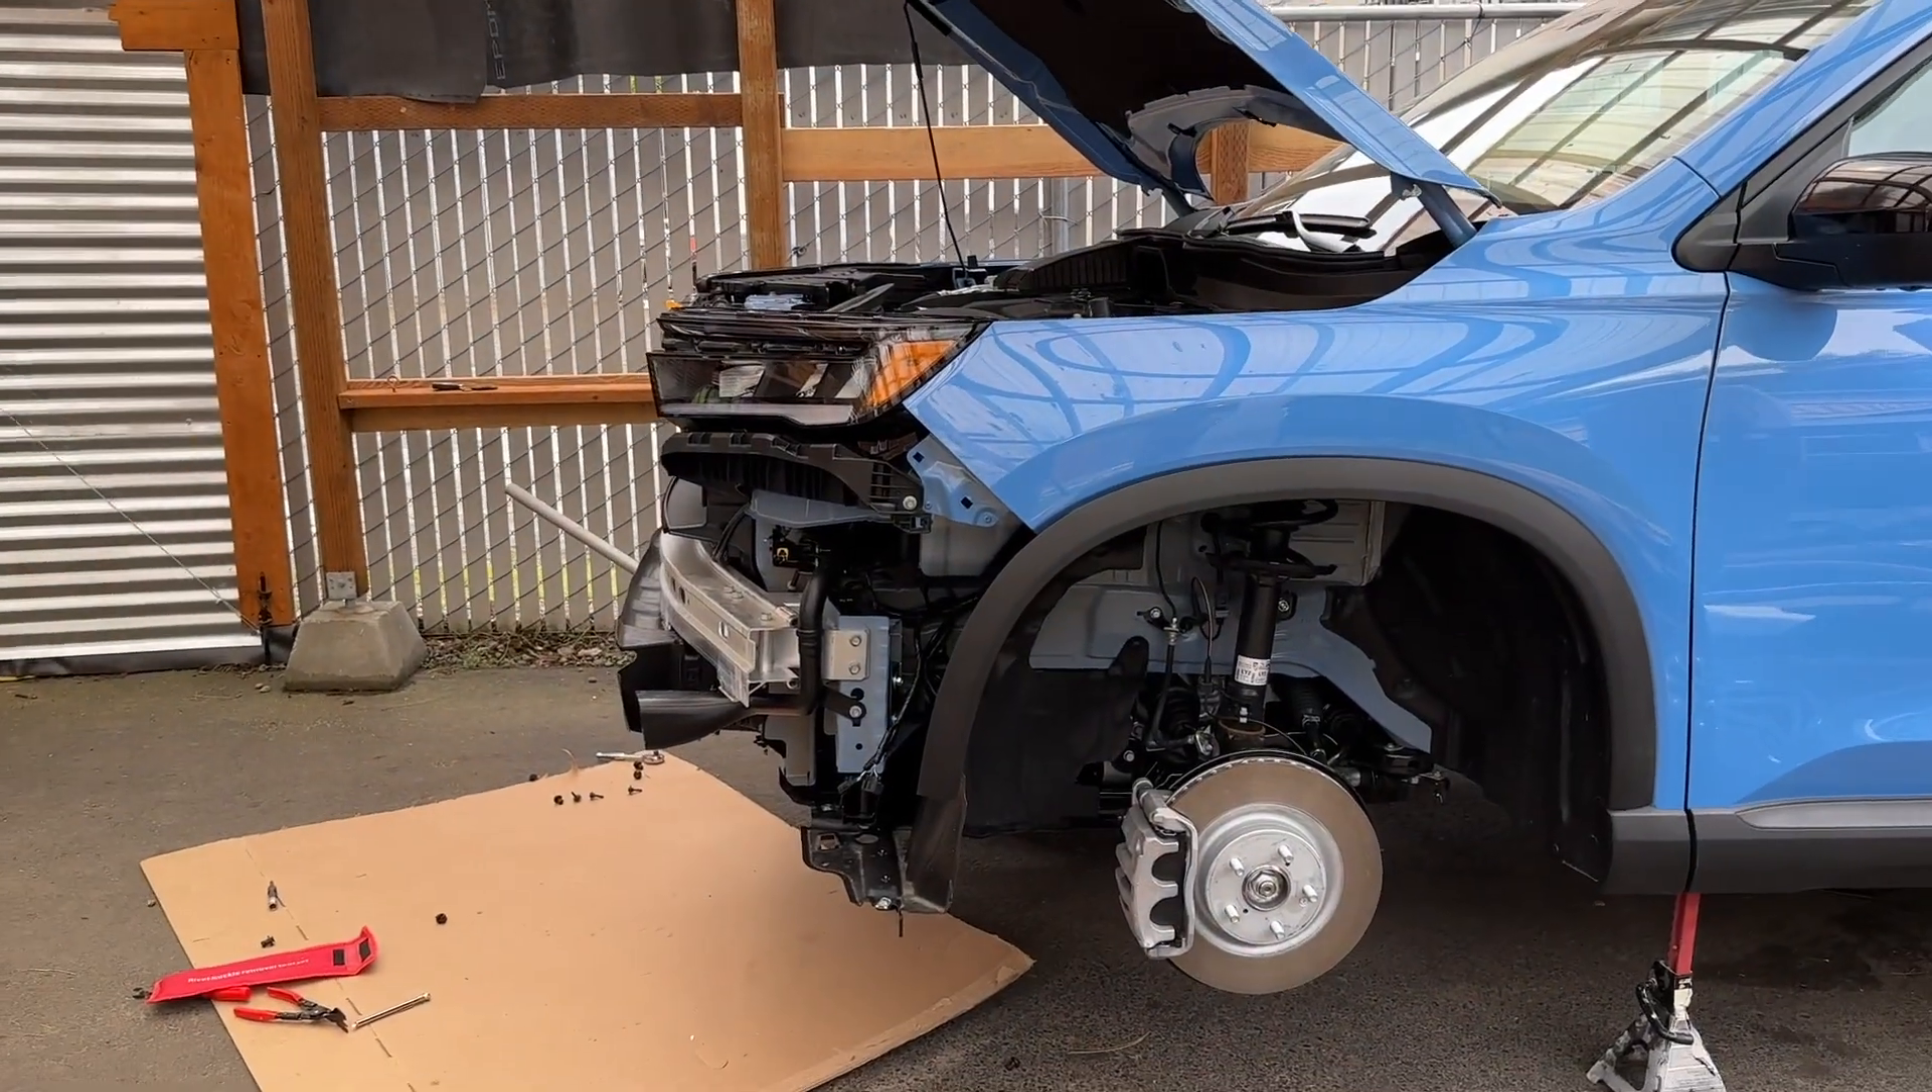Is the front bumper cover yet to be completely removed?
No.